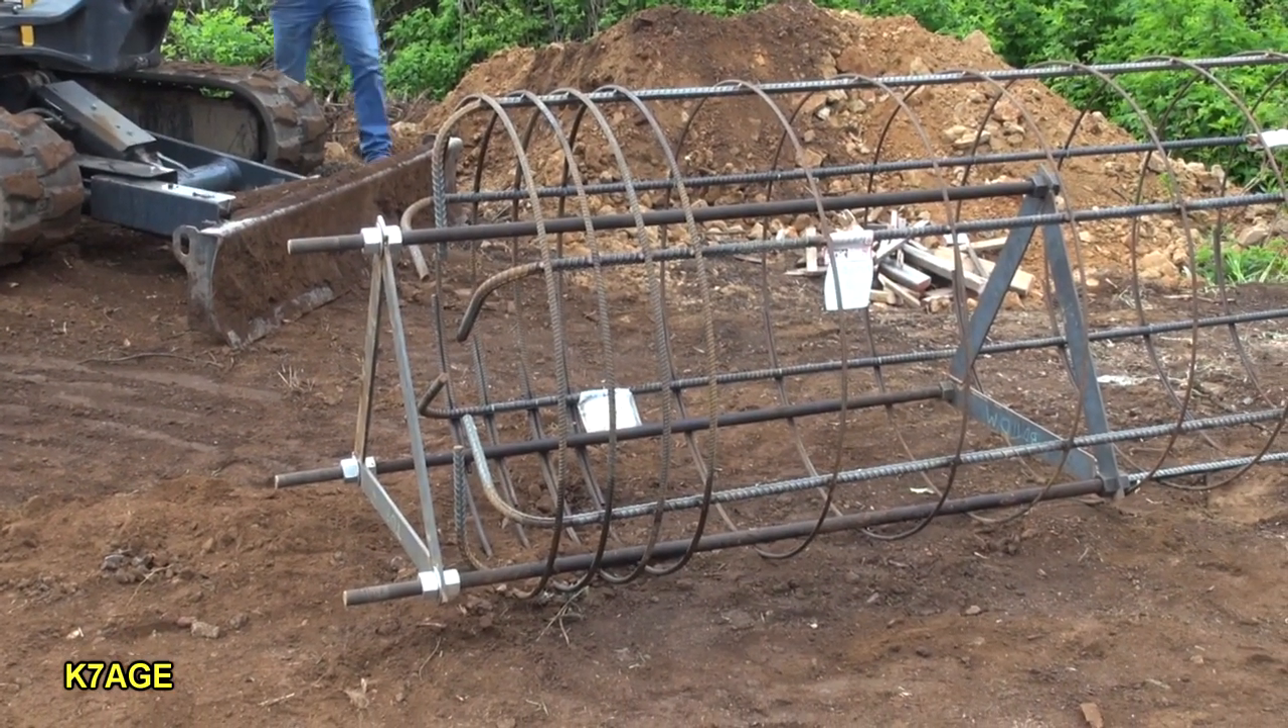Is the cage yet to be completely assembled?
No.